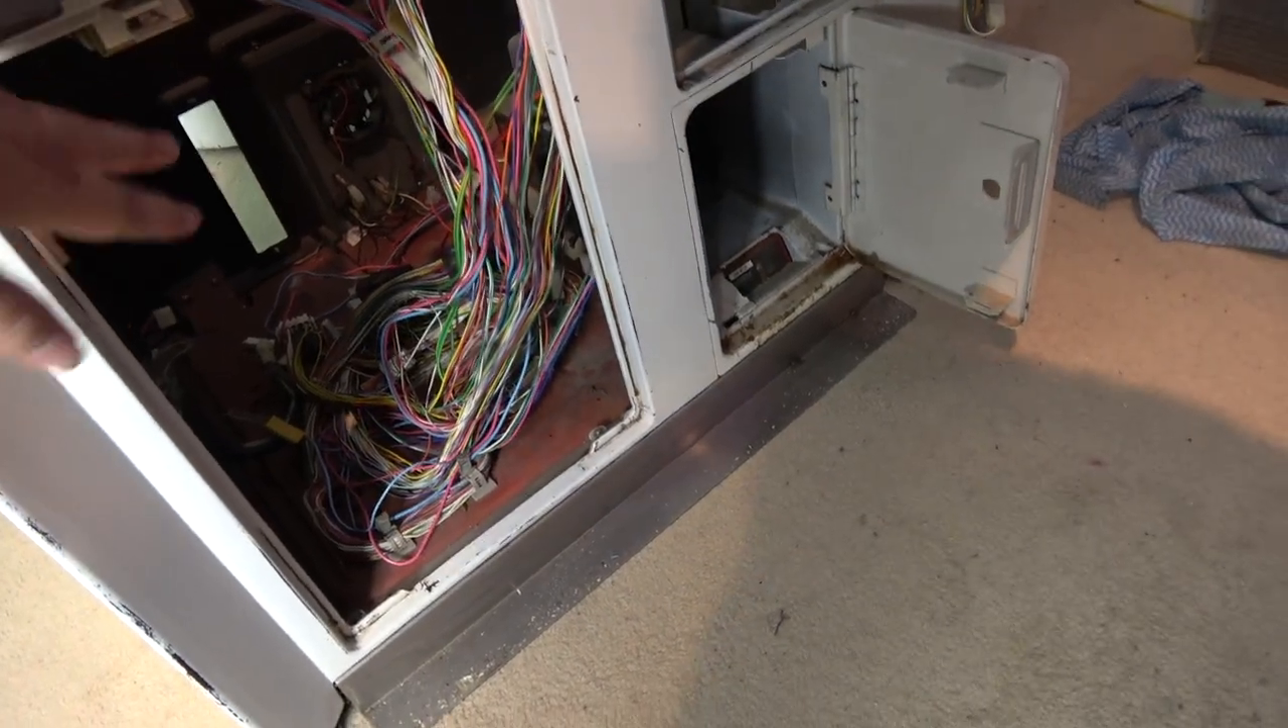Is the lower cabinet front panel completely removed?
Yes.